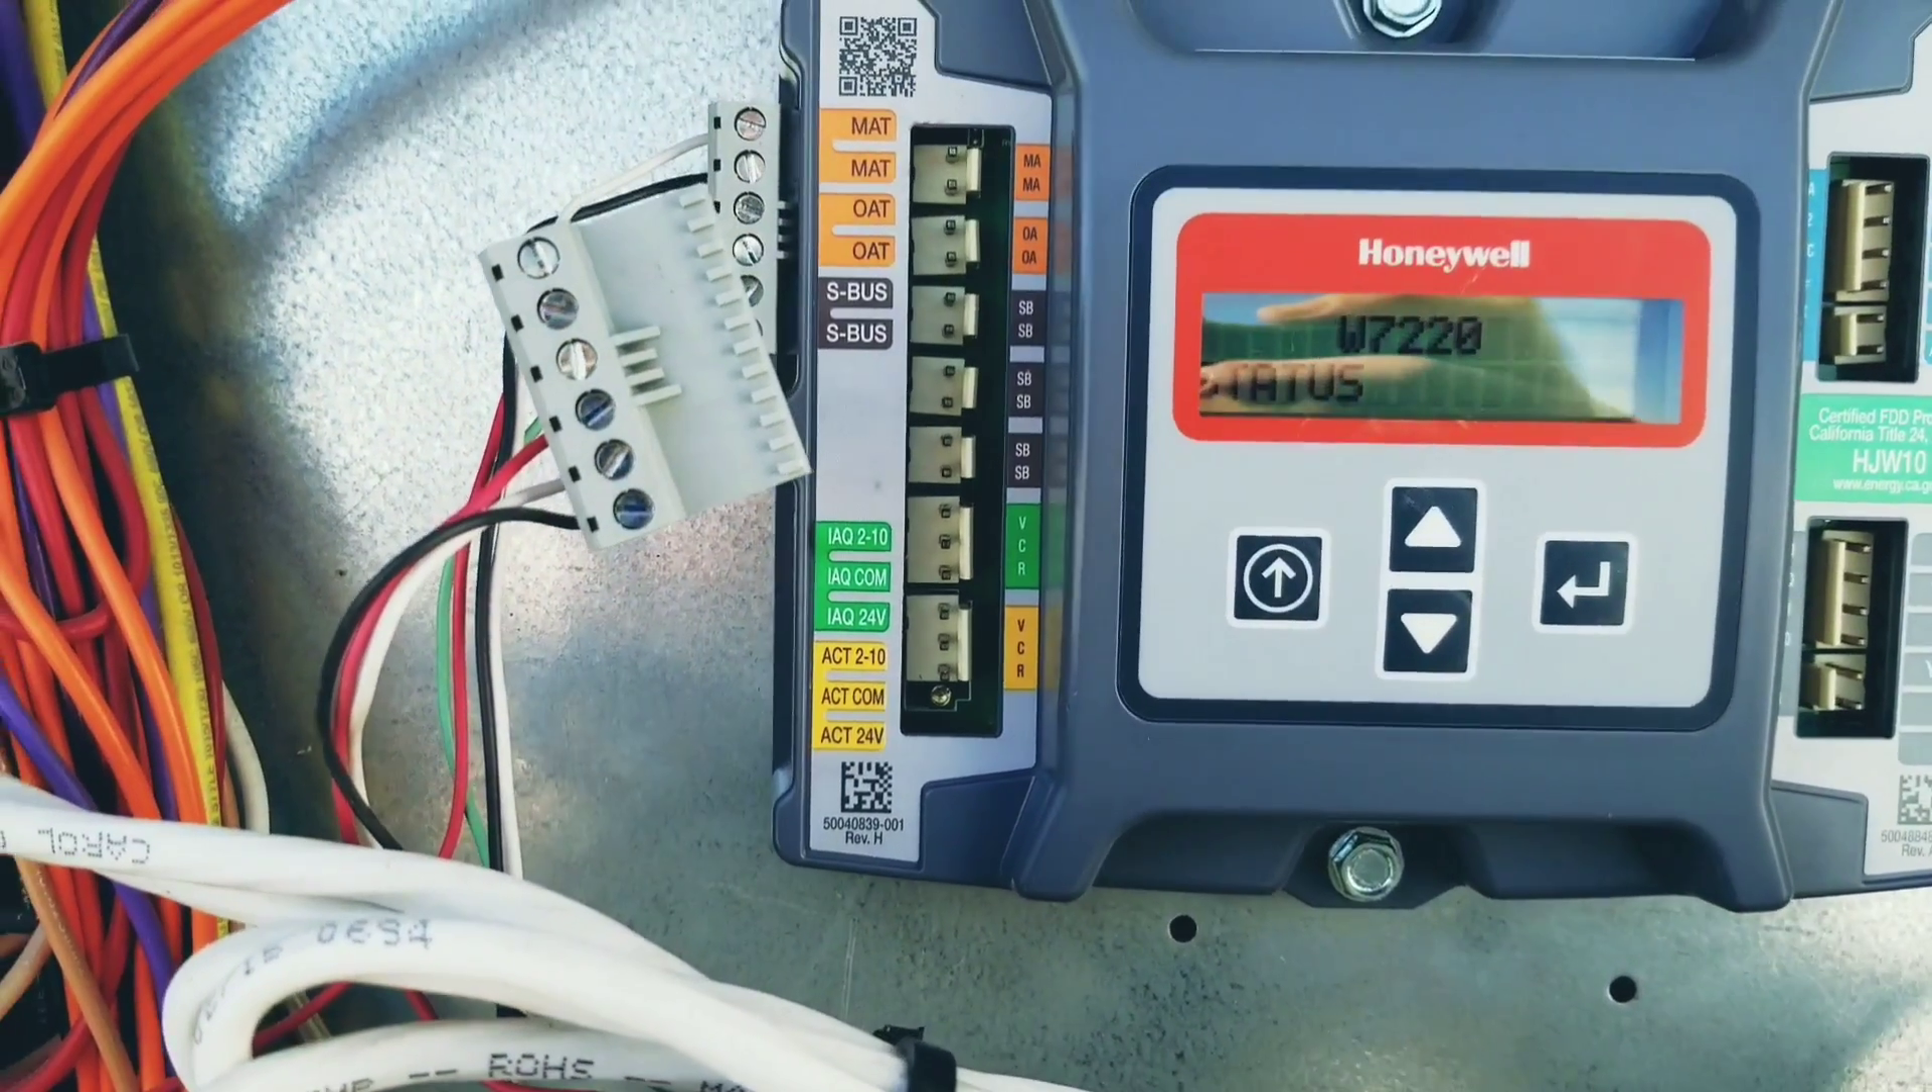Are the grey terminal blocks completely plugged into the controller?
No.